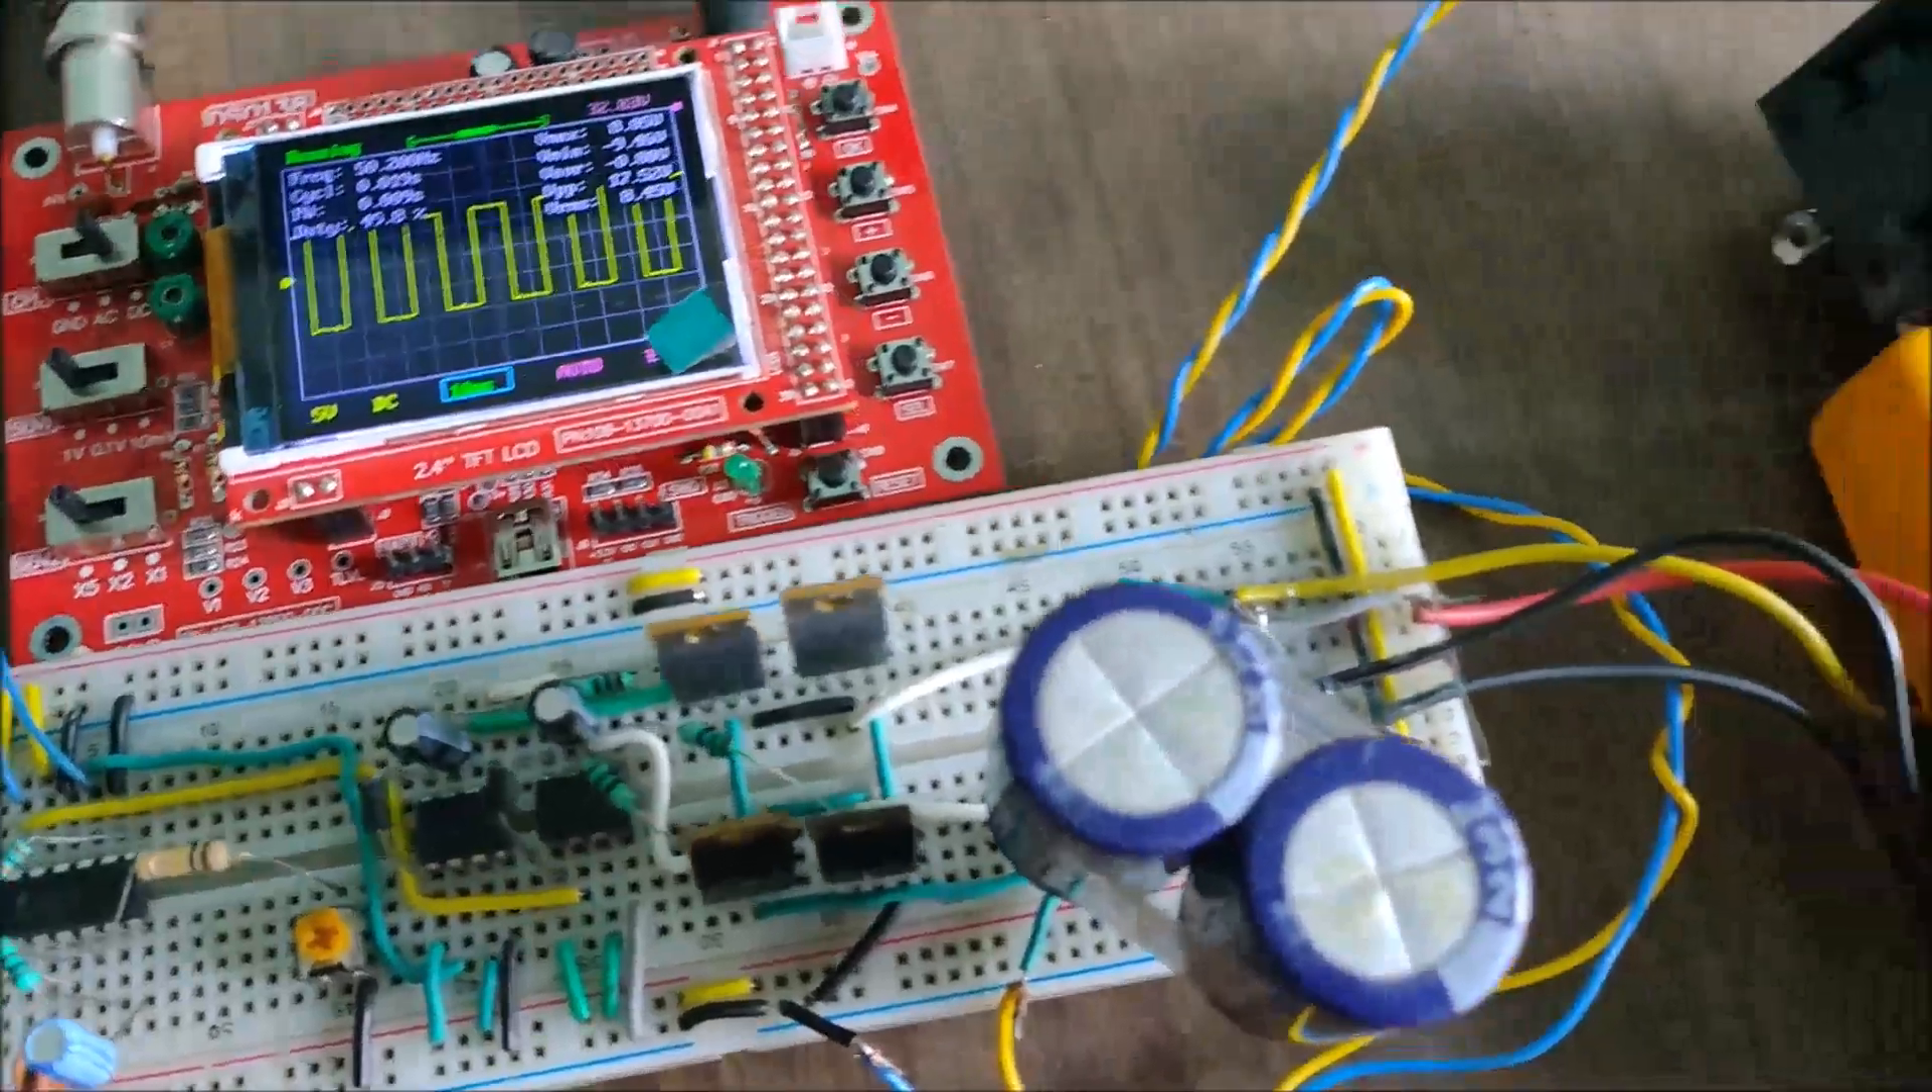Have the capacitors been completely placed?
Yes.